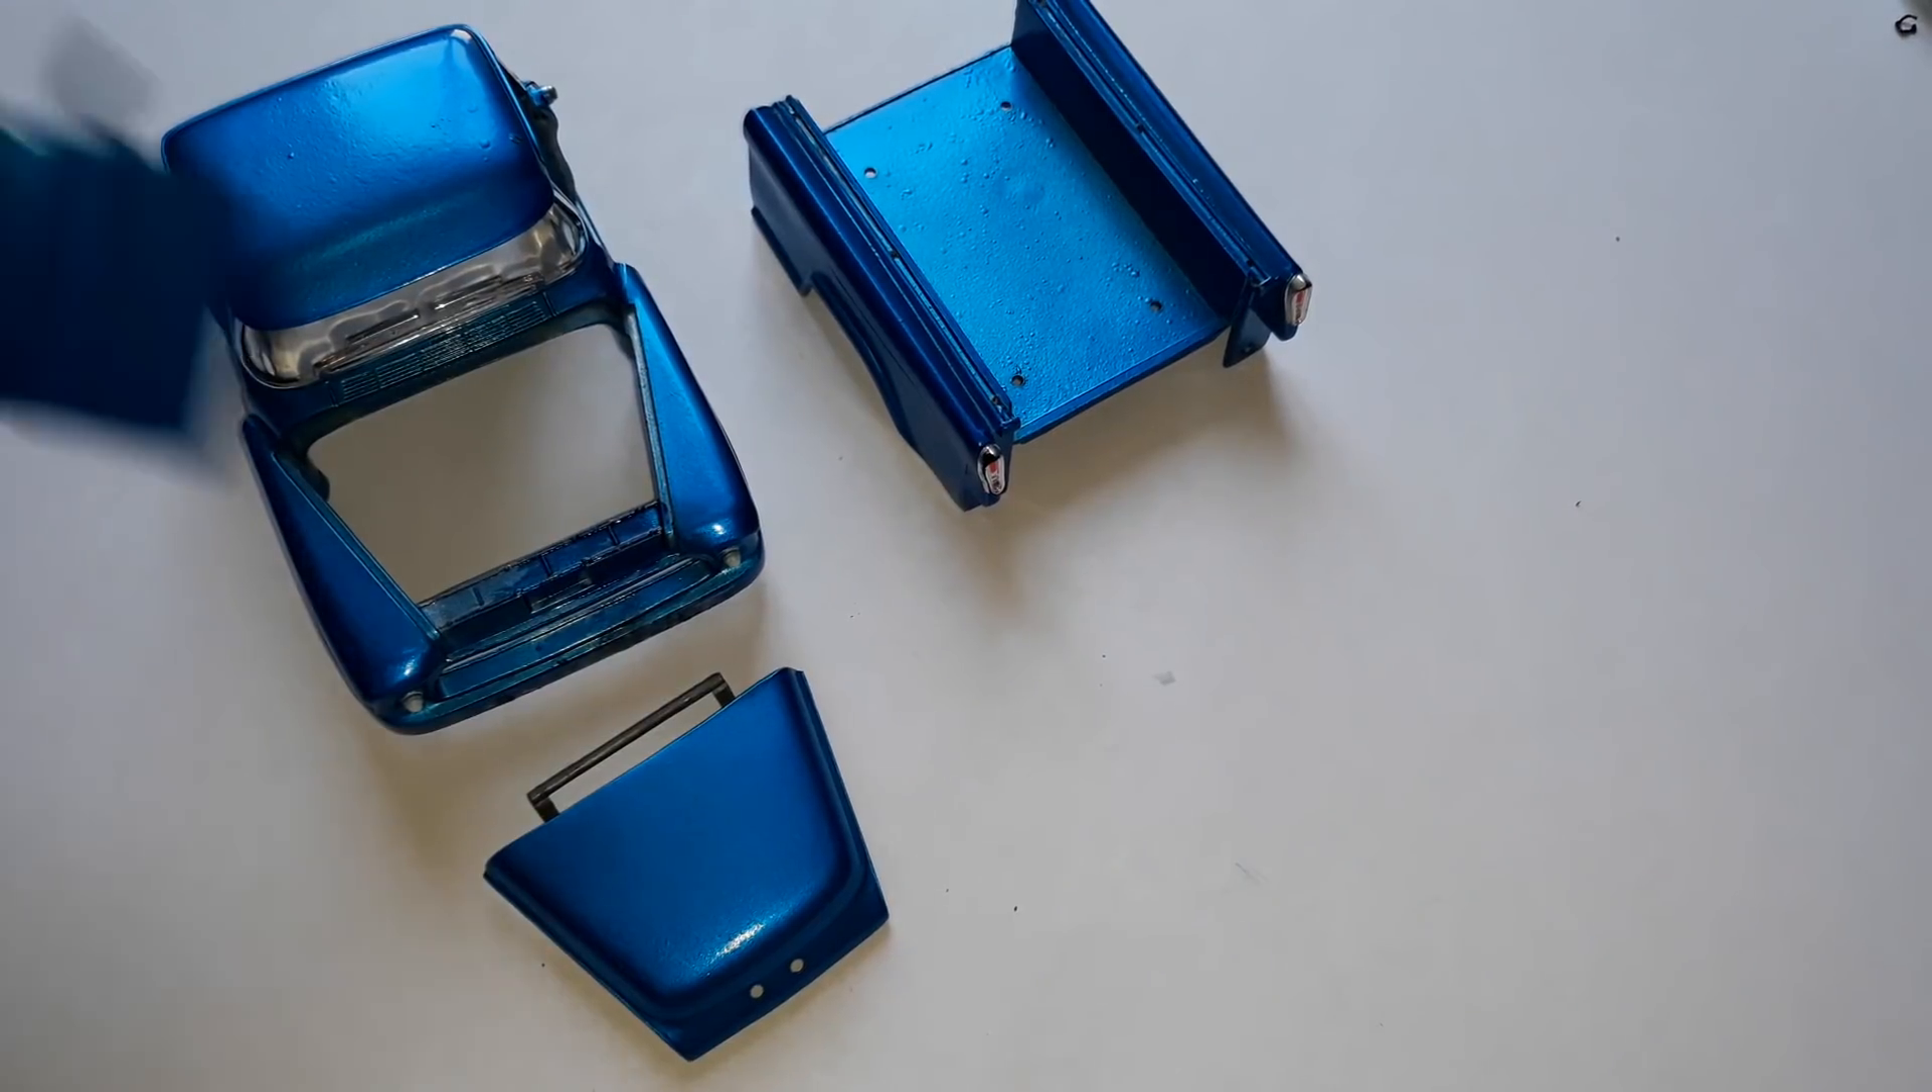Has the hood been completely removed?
Yes.